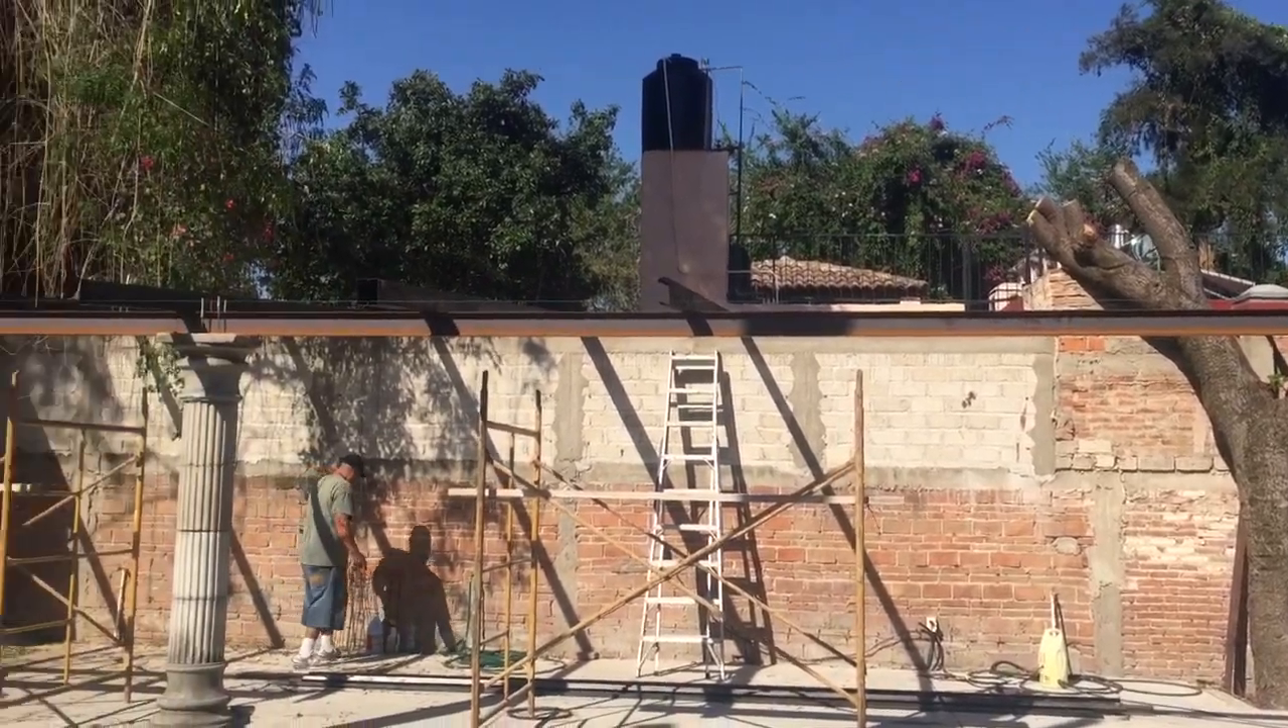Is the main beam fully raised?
Yes.